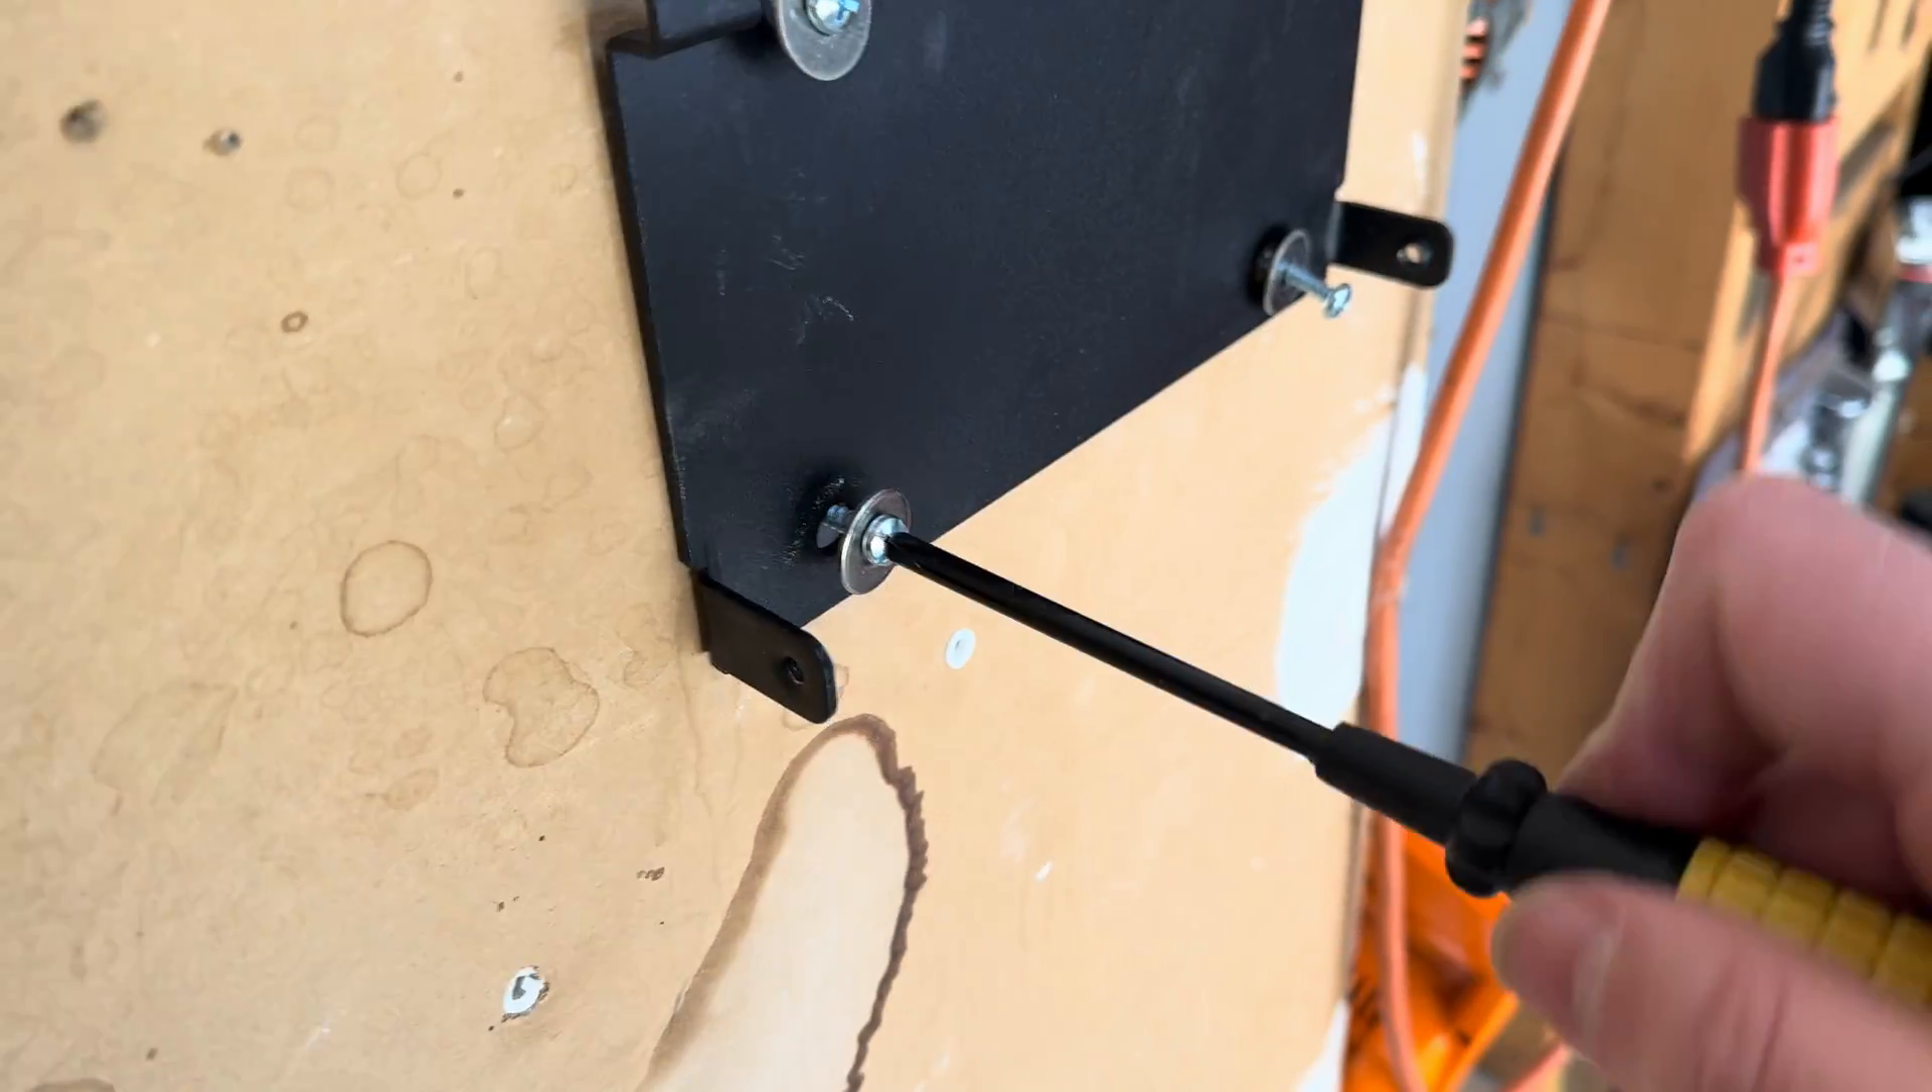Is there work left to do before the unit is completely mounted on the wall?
Yes.